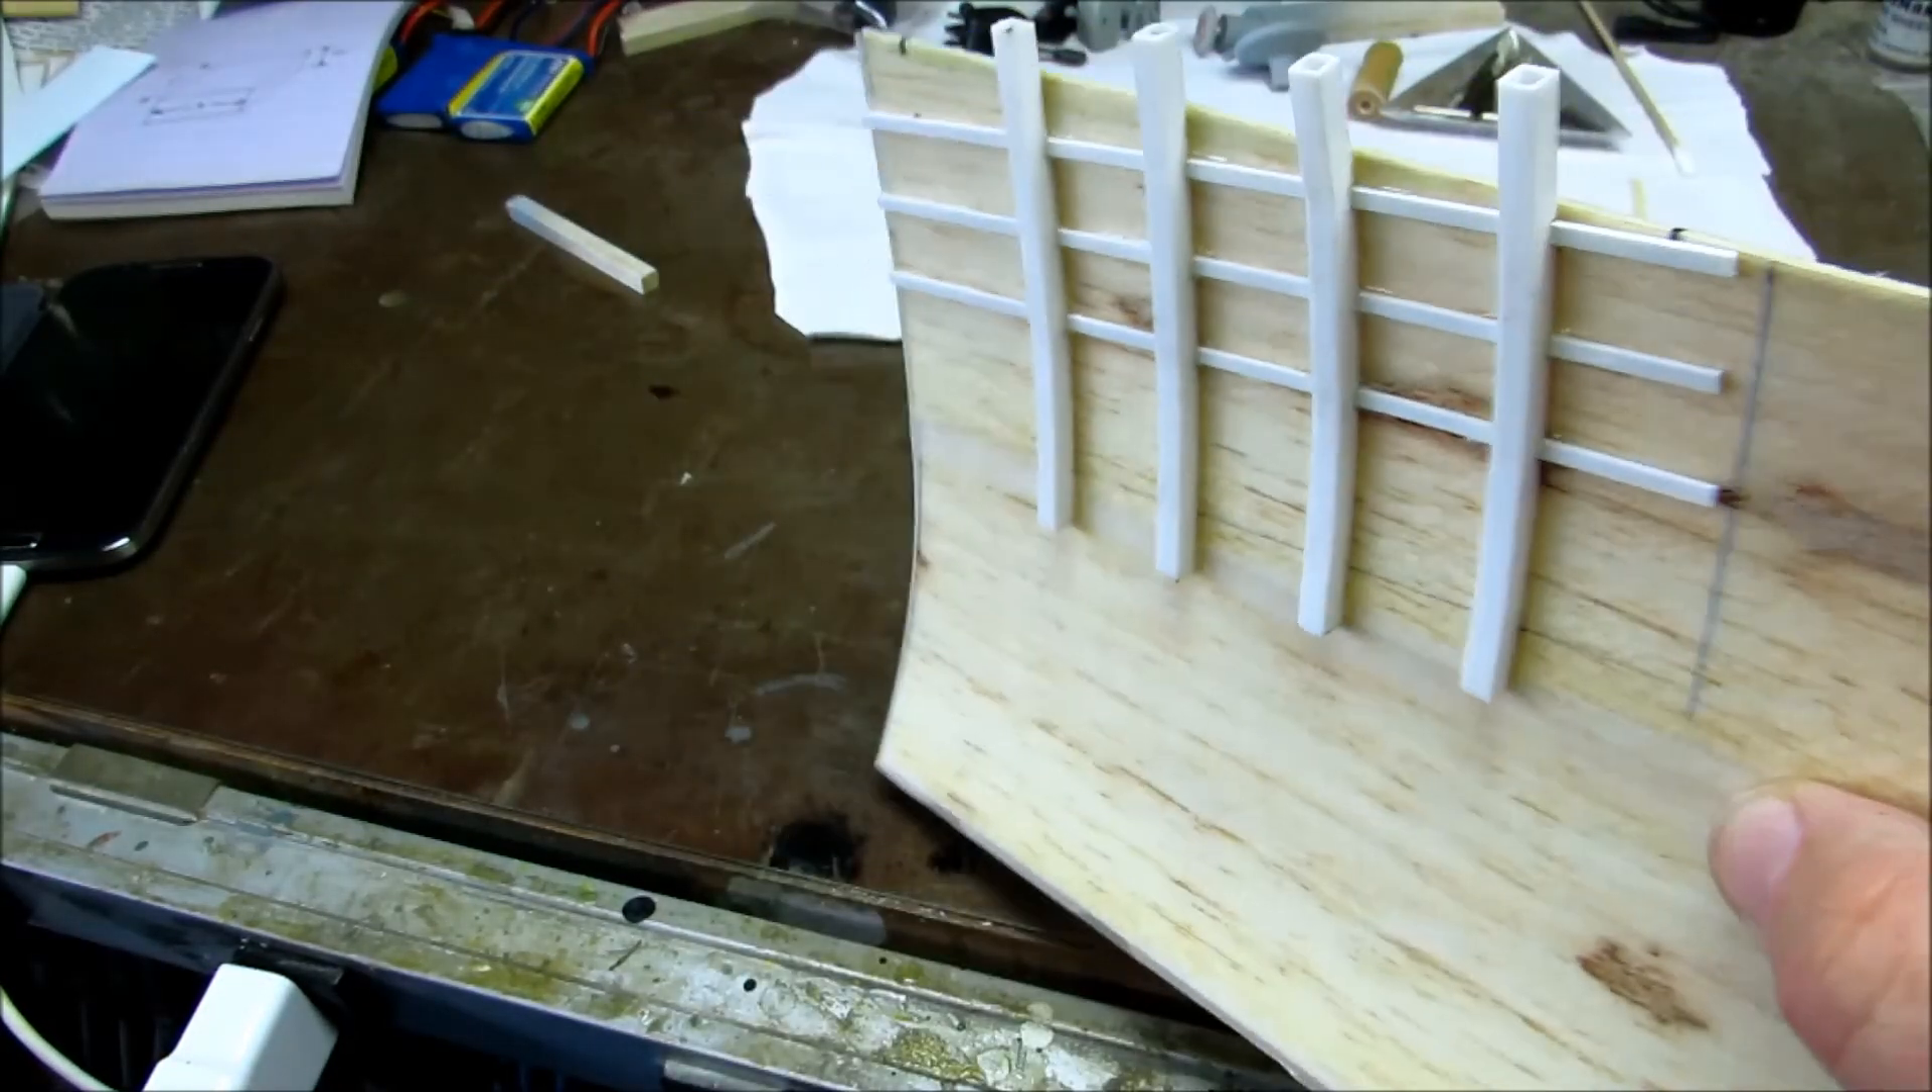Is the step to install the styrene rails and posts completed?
Yes.